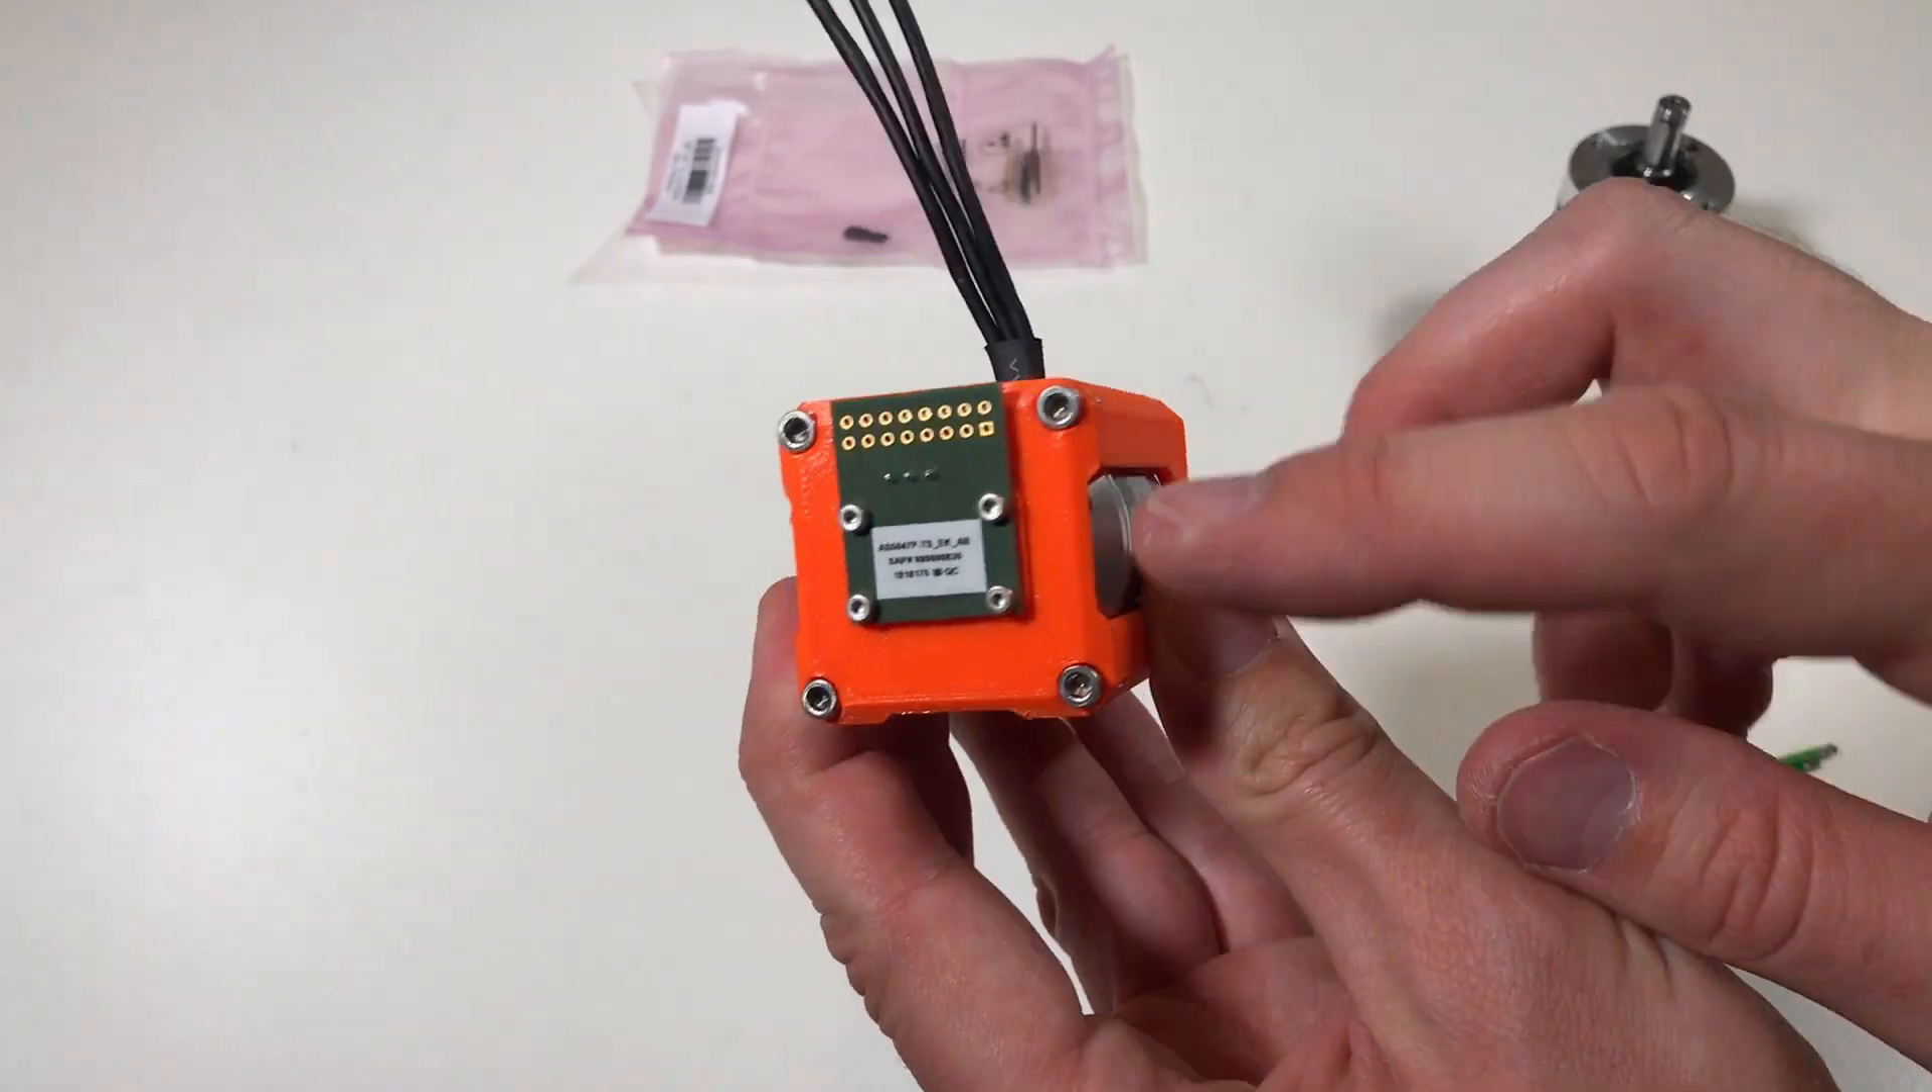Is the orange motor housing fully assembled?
Yes.